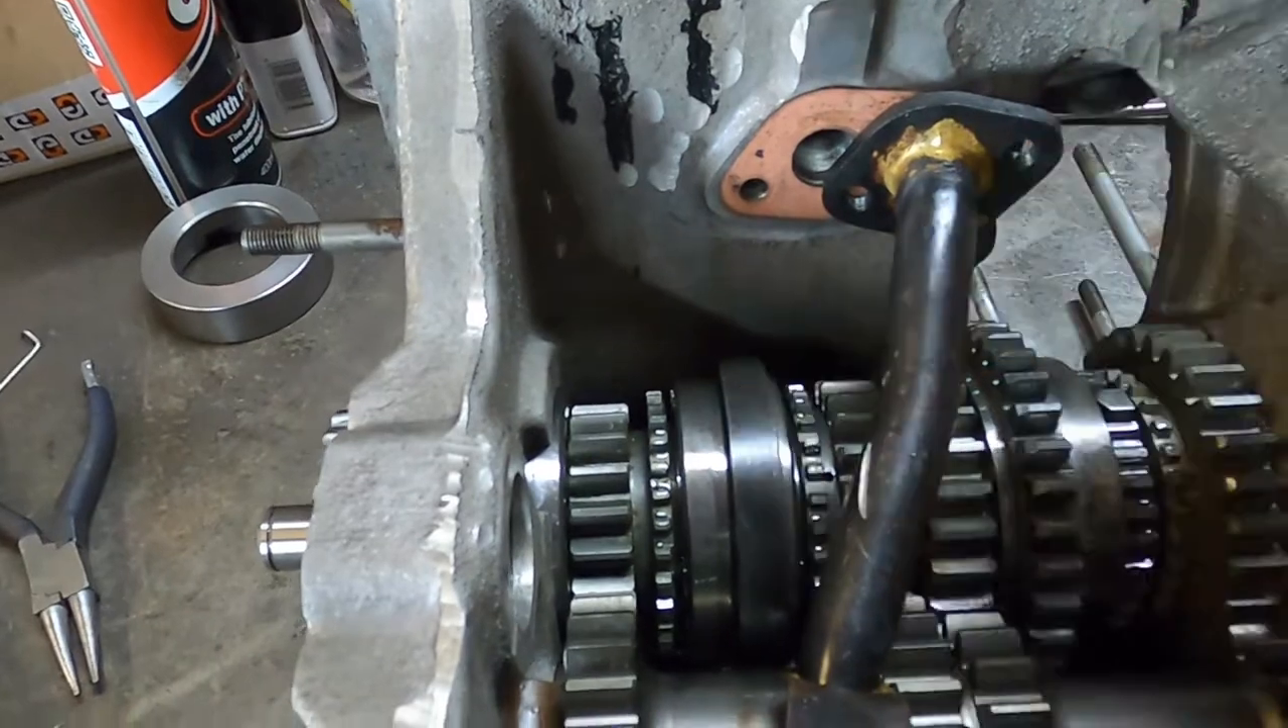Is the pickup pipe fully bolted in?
No.